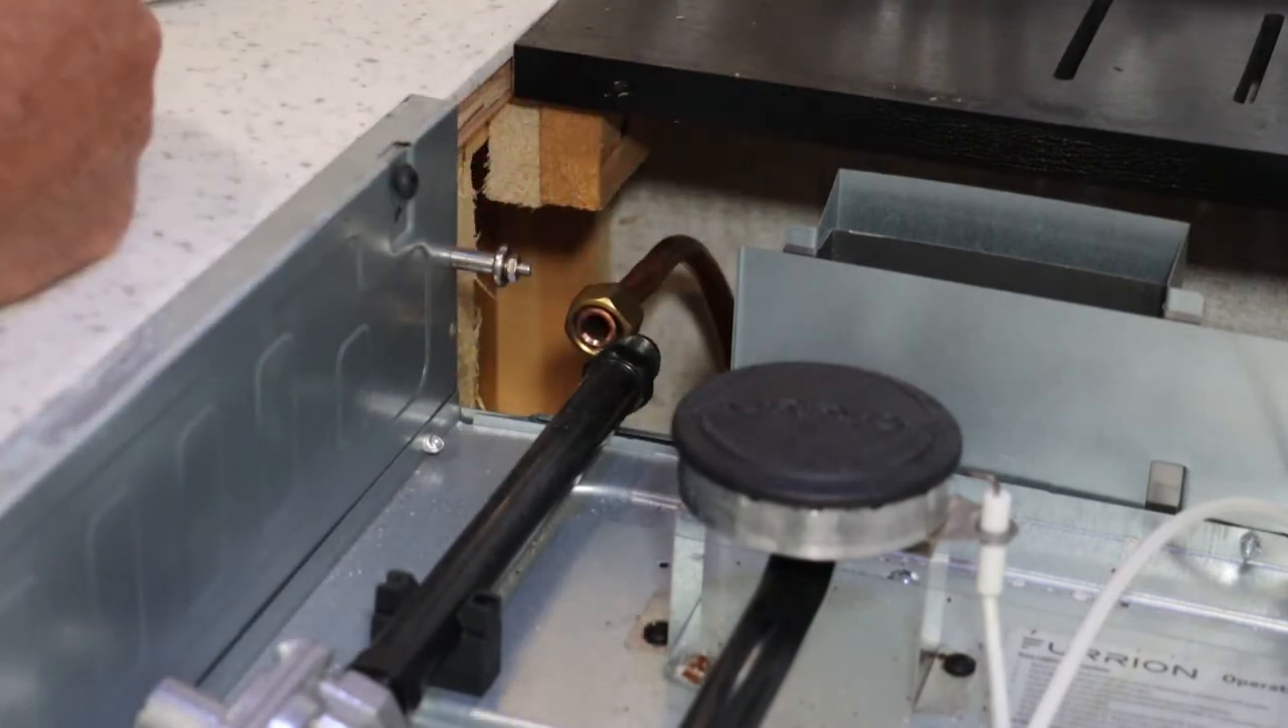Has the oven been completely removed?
No.